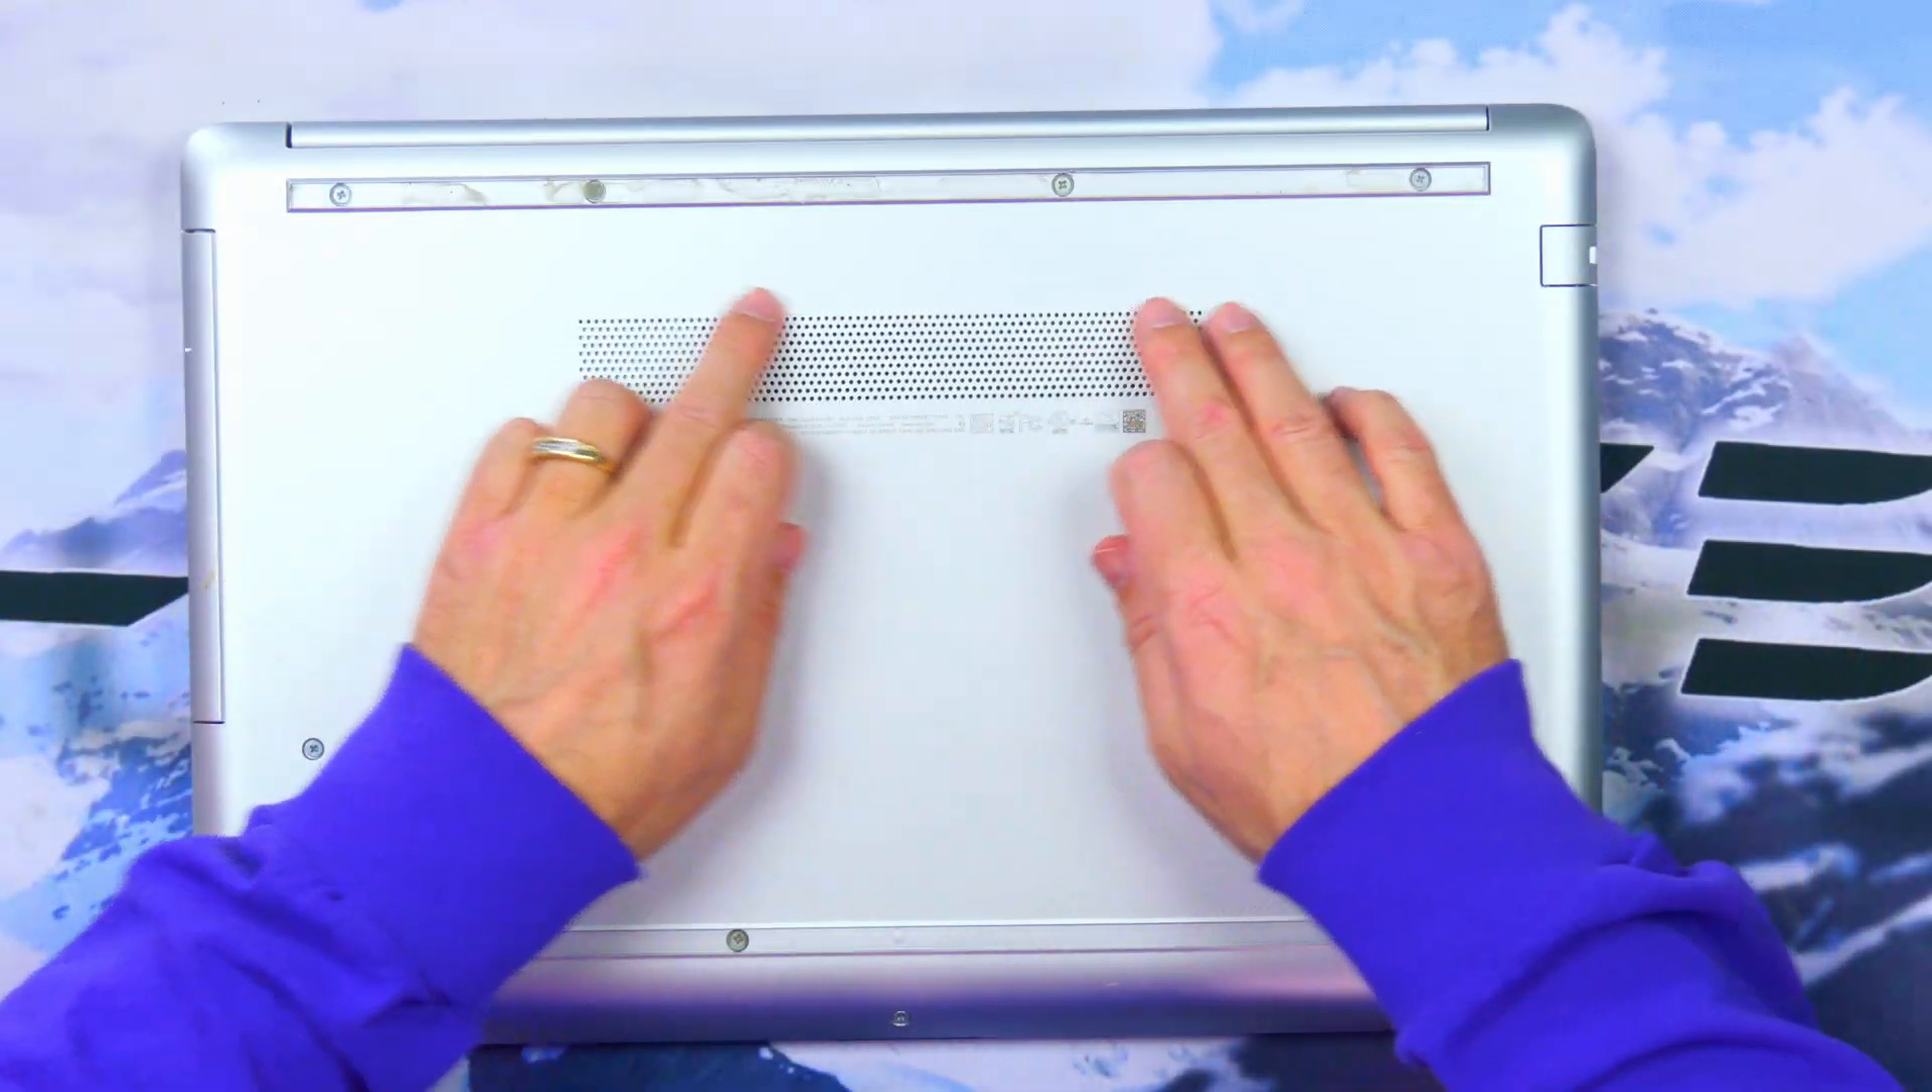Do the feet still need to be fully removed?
No.